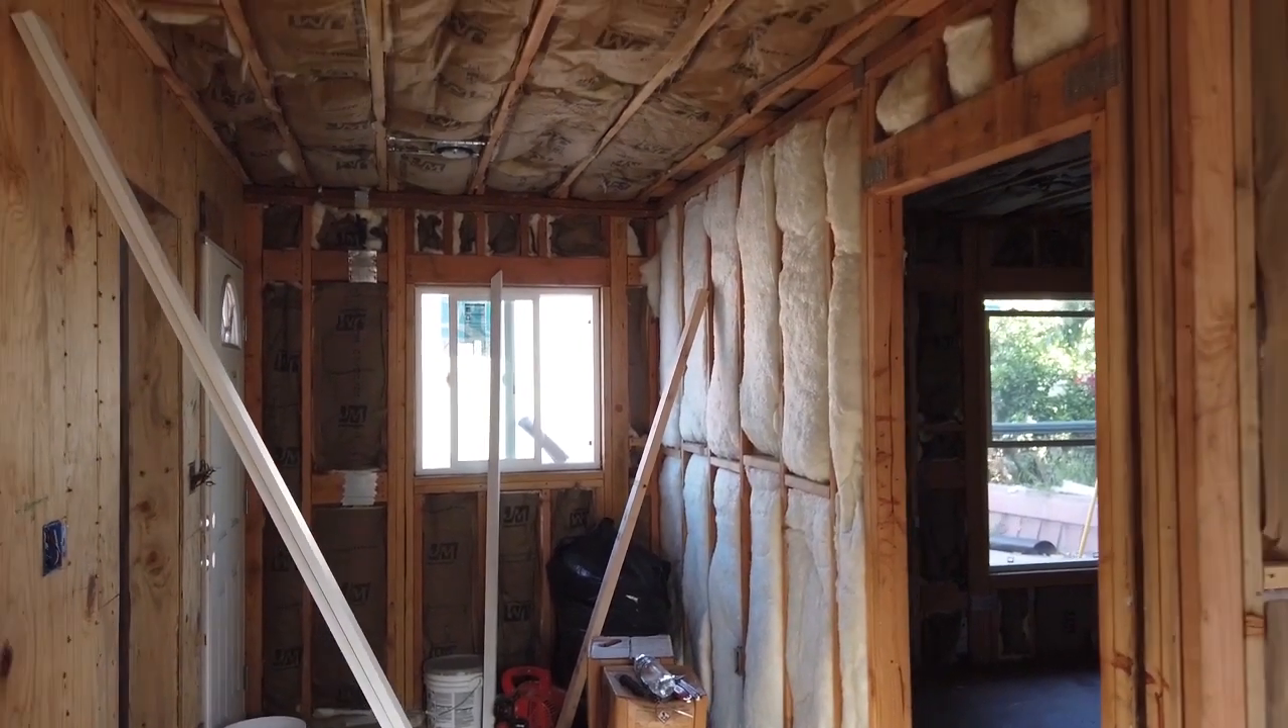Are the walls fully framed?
Yes.